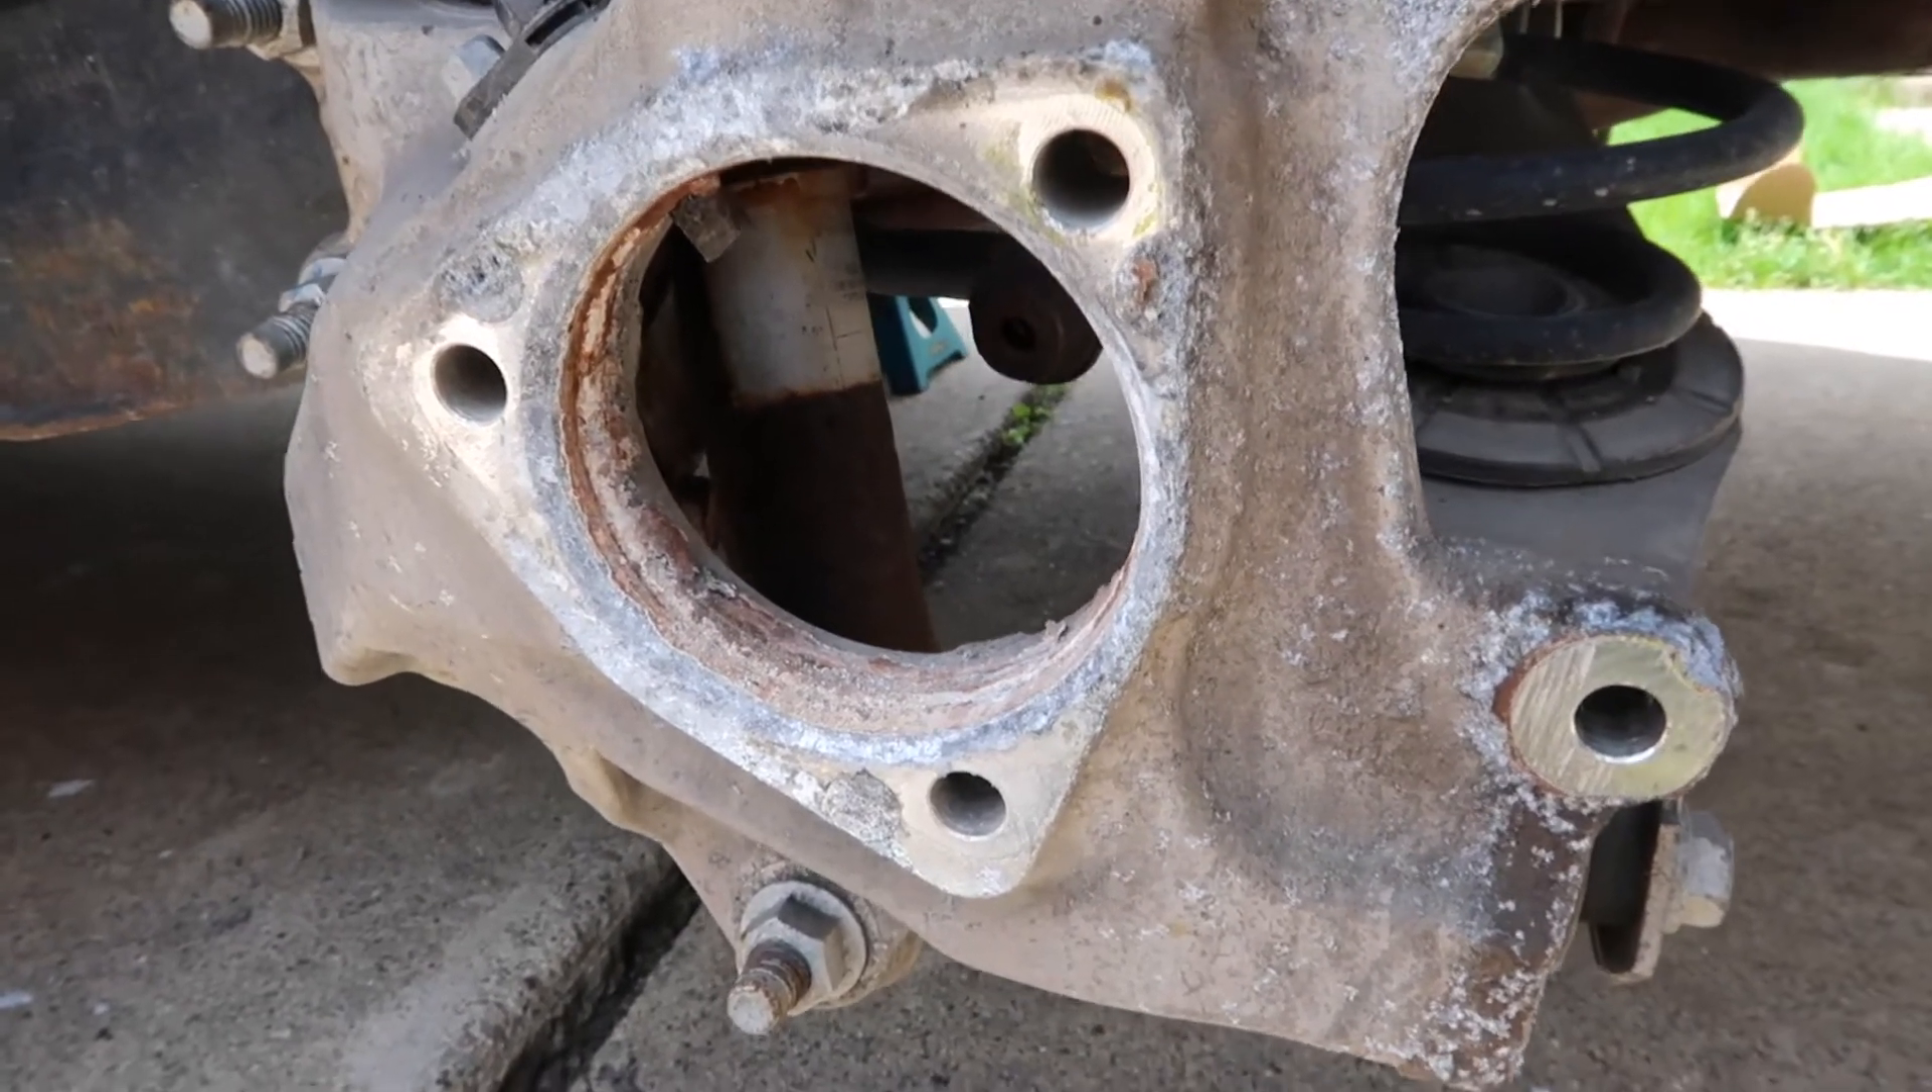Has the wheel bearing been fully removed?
Yes.